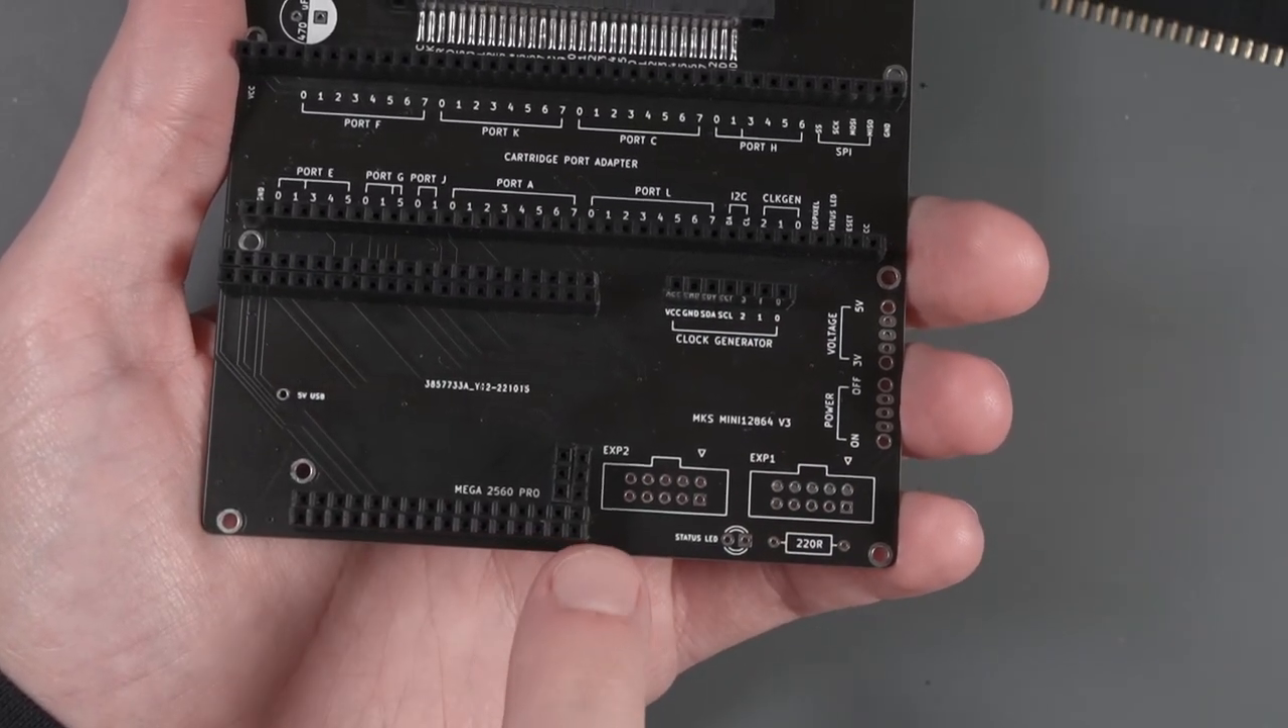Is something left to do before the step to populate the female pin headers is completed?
No.